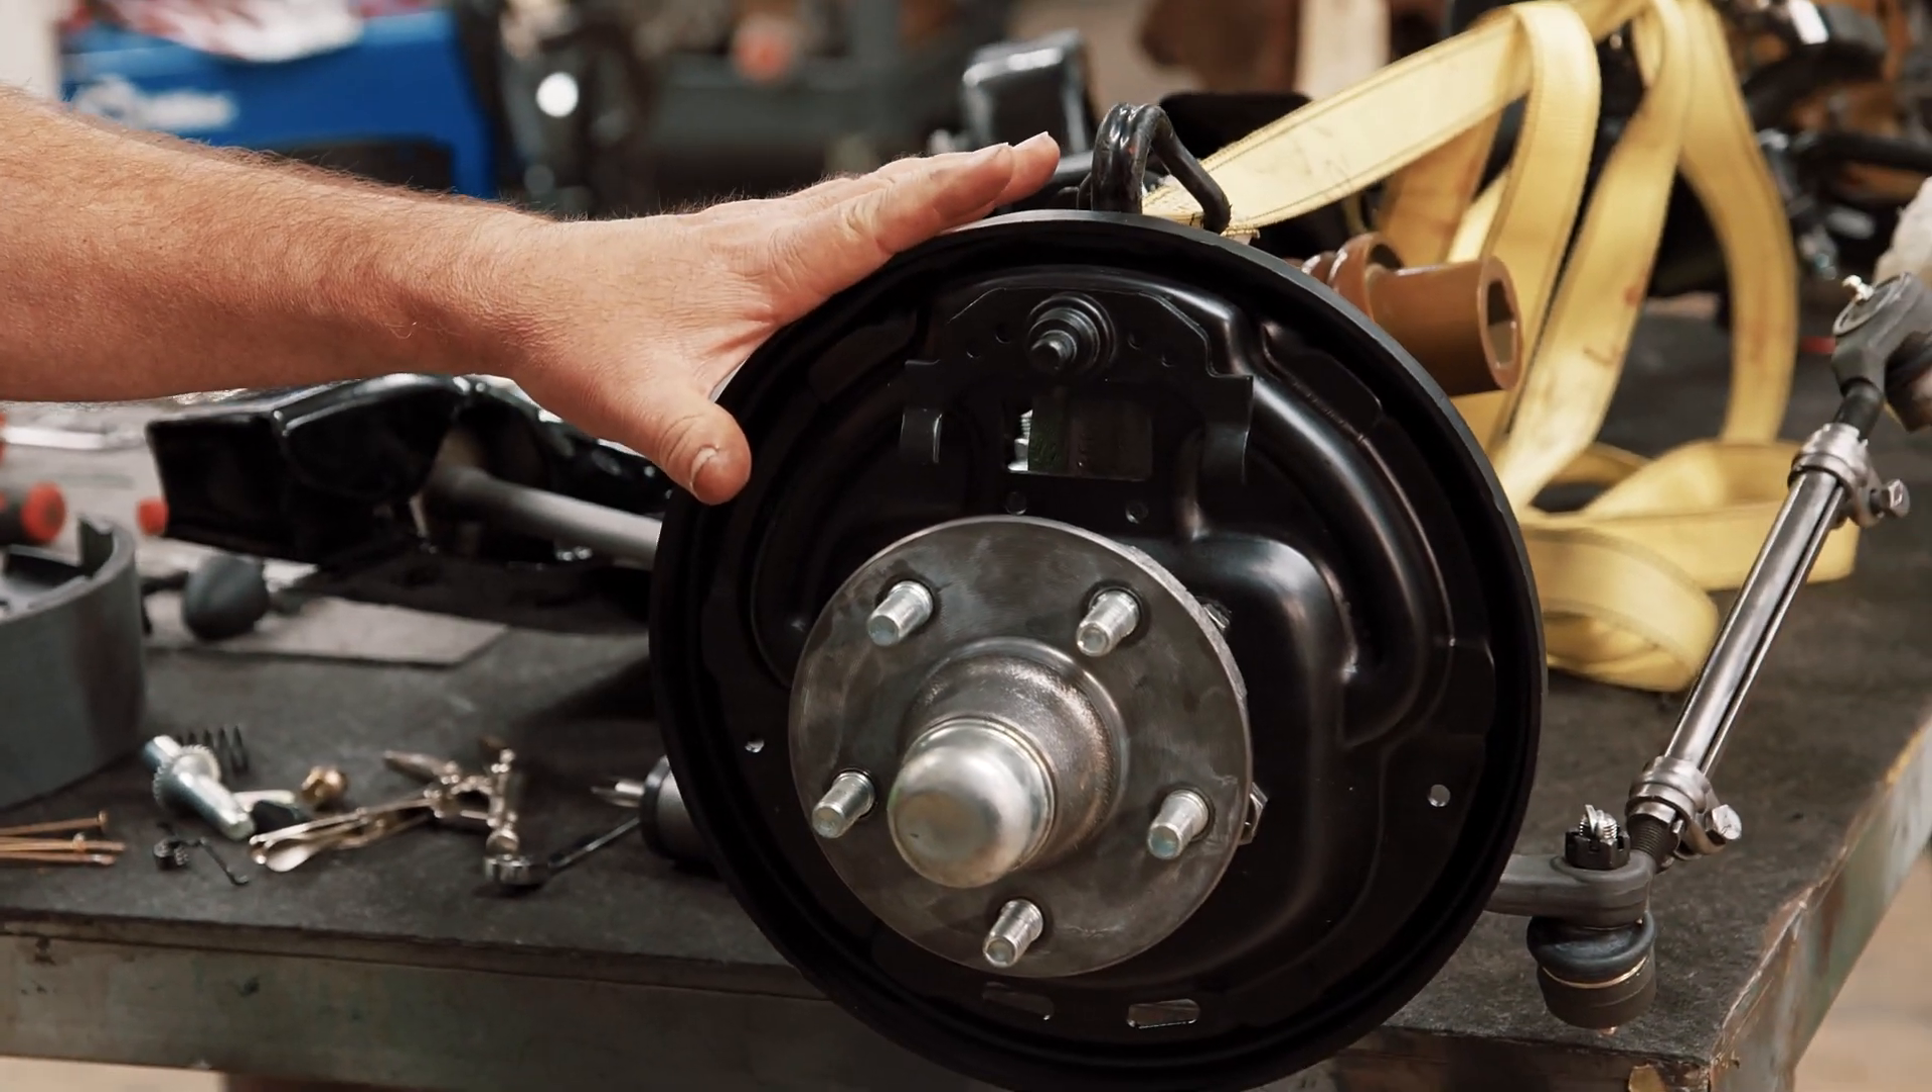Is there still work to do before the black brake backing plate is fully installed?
No.